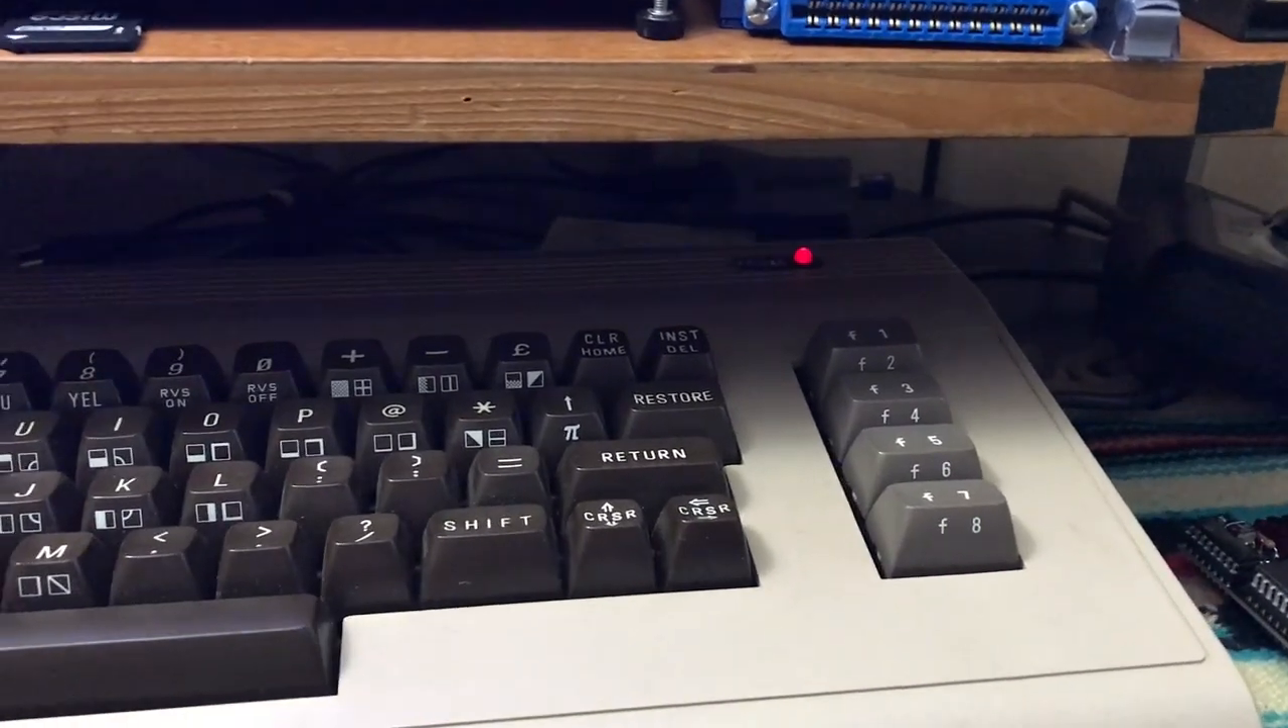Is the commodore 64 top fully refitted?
Yes.